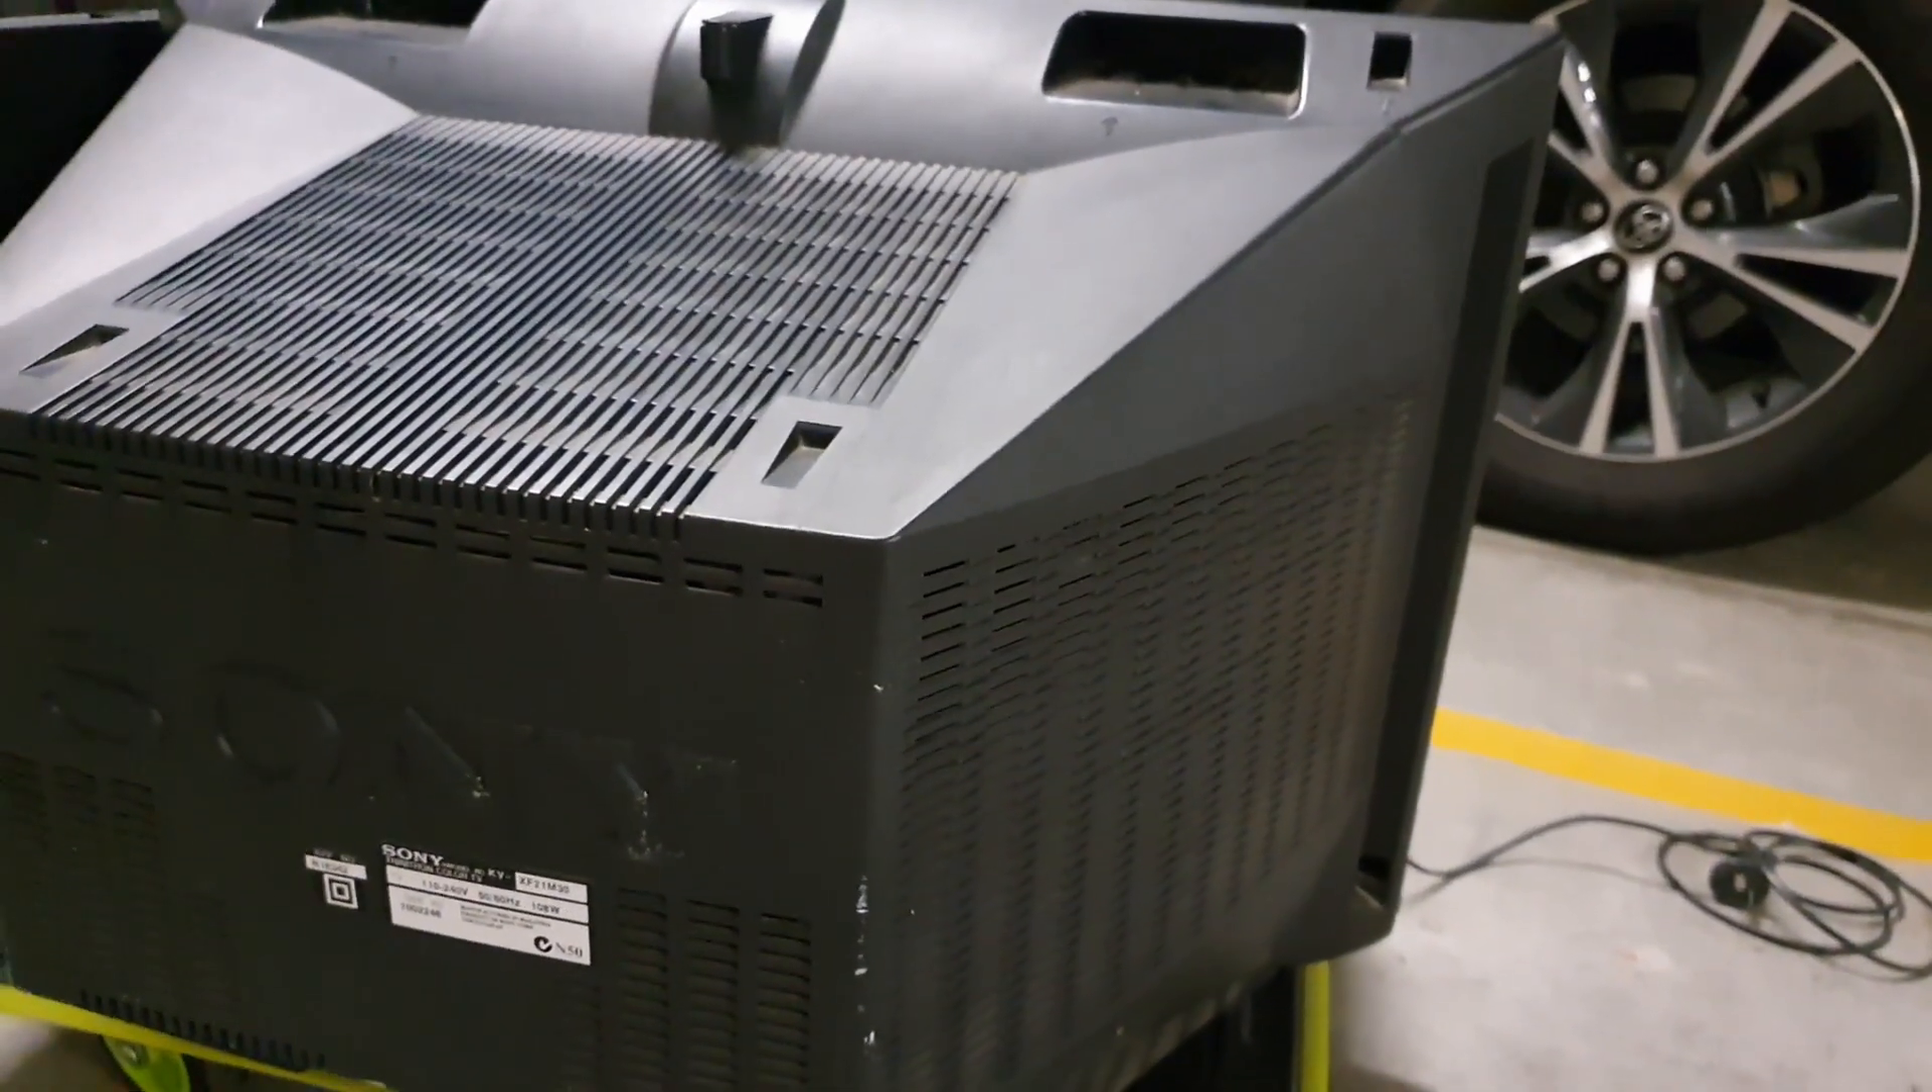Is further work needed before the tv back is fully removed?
Yes.